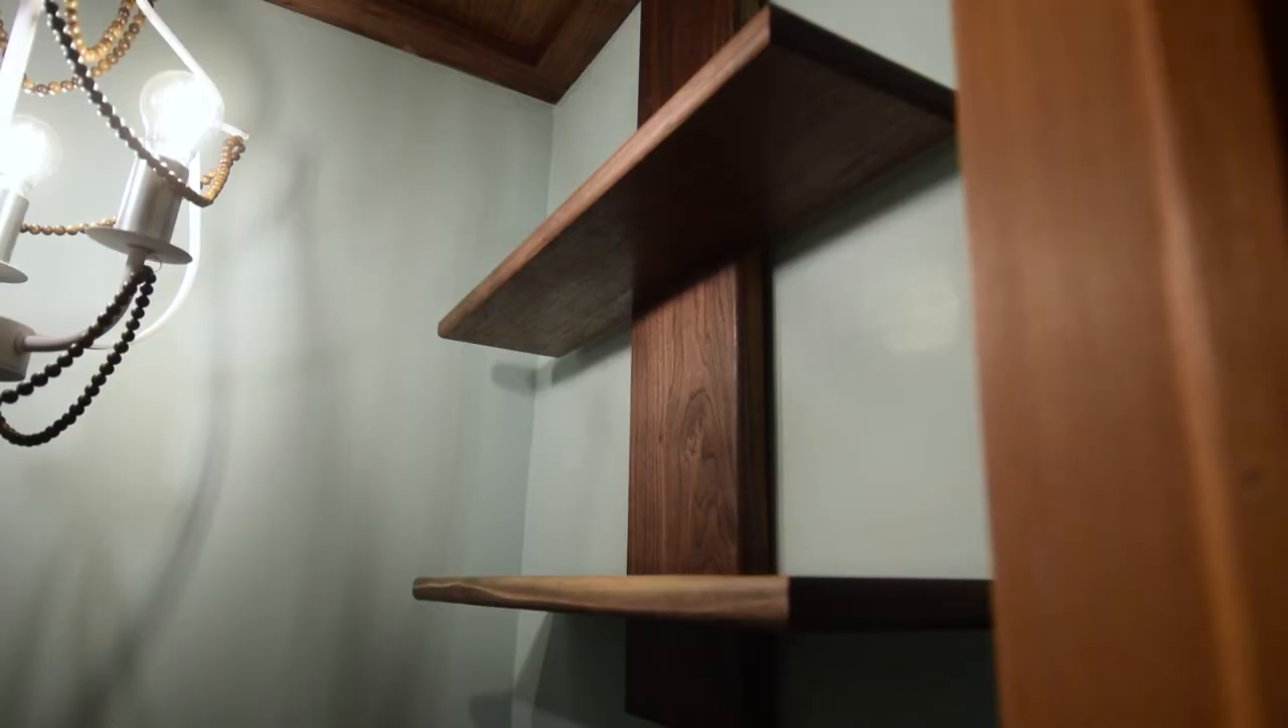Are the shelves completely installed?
Yes.